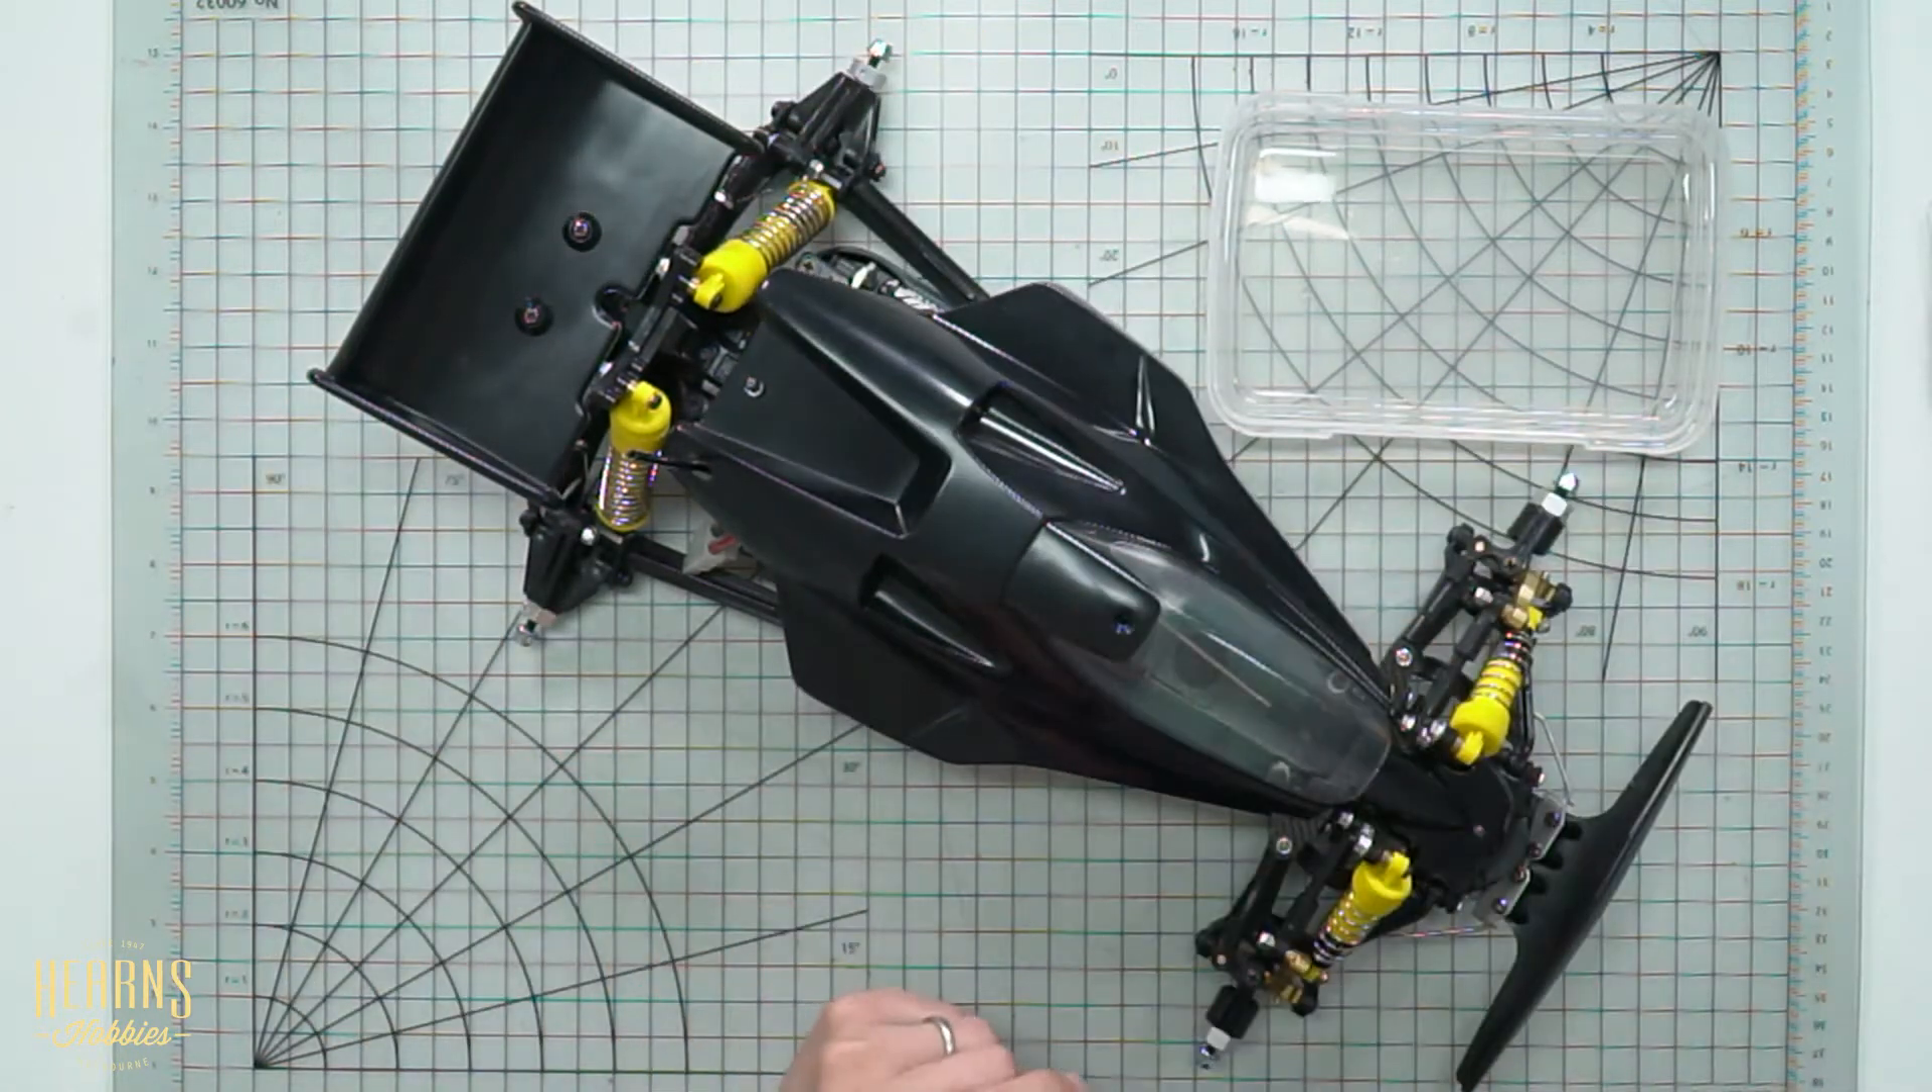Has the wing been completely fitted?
Yes.